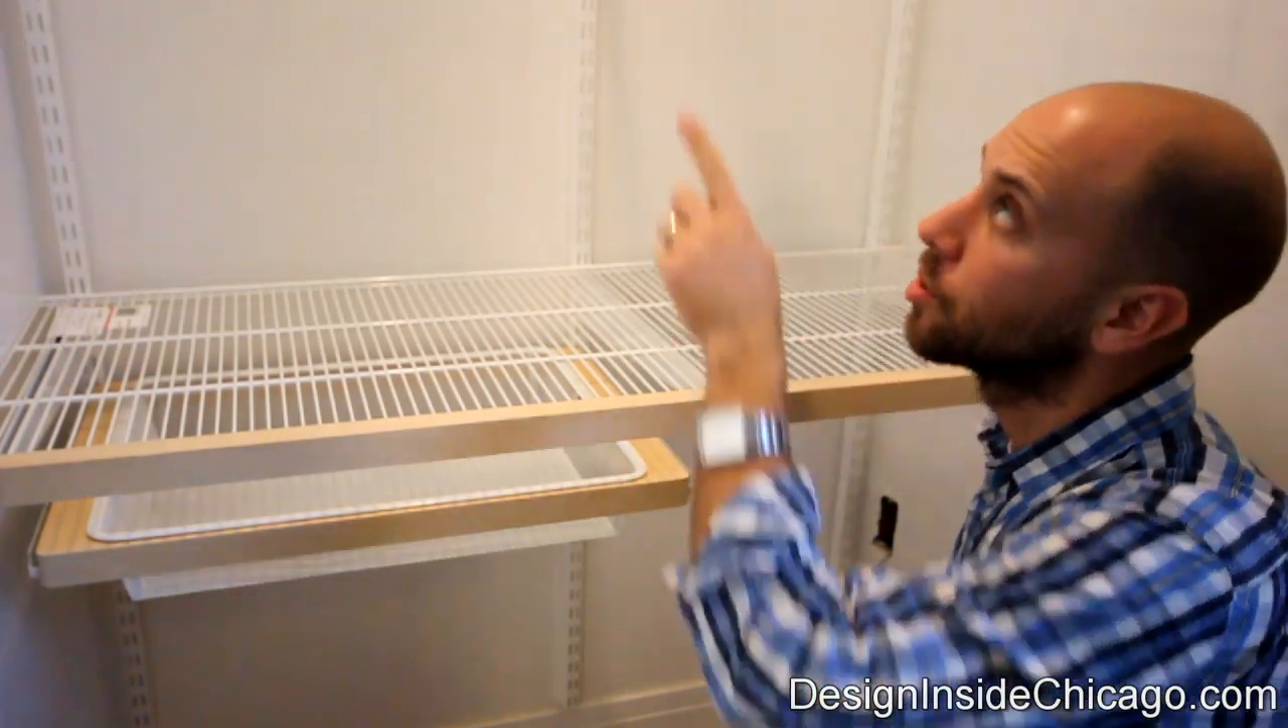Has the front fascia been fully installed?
Yes.